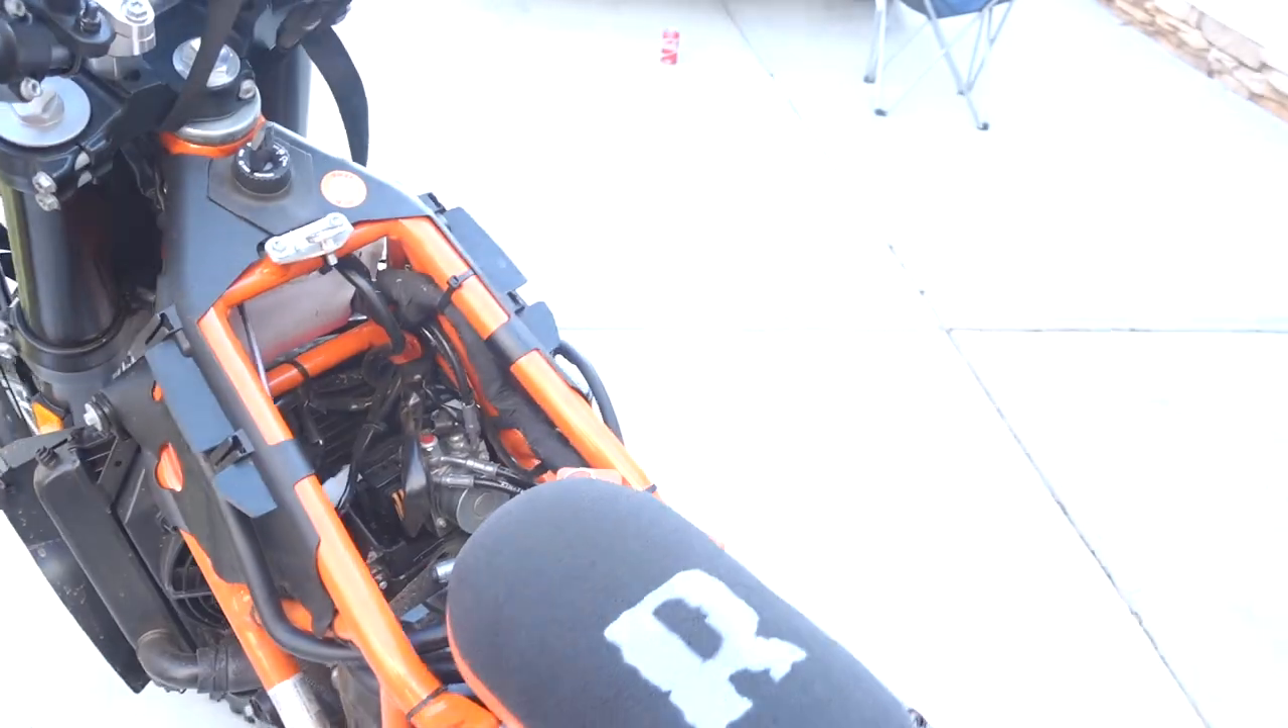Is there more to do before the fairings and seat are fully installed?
Yes.